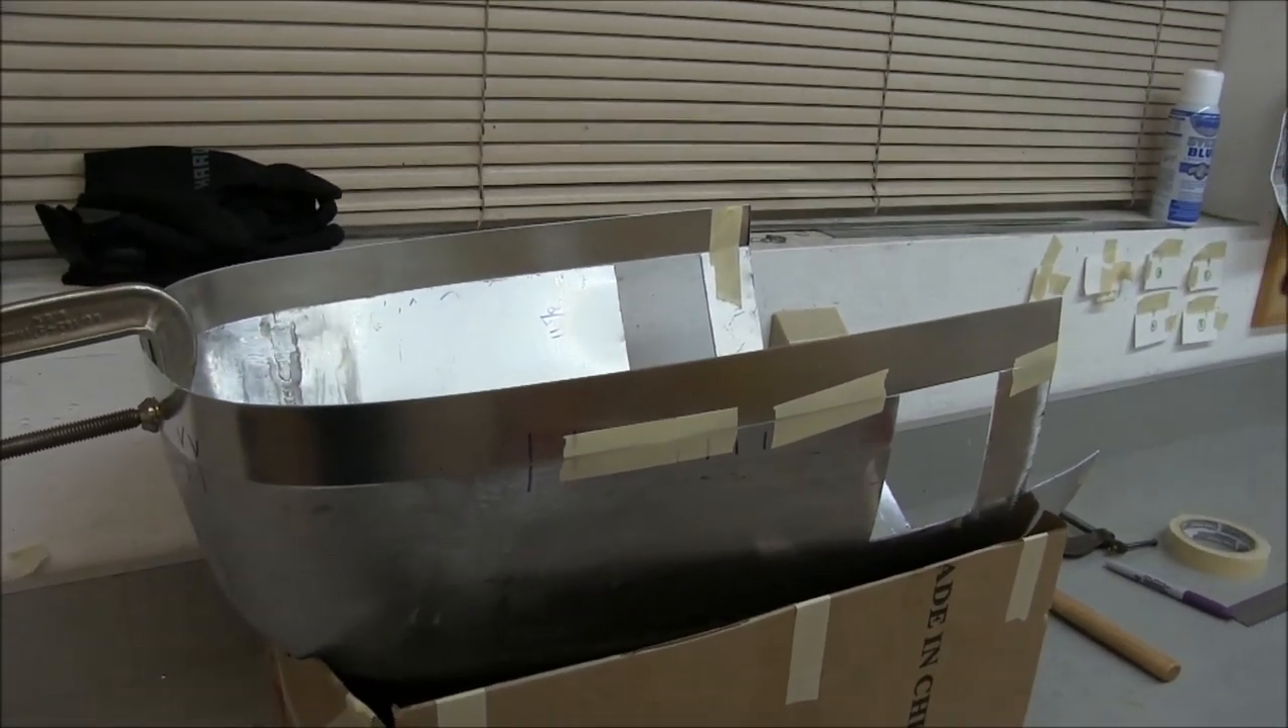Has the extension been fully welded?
No.